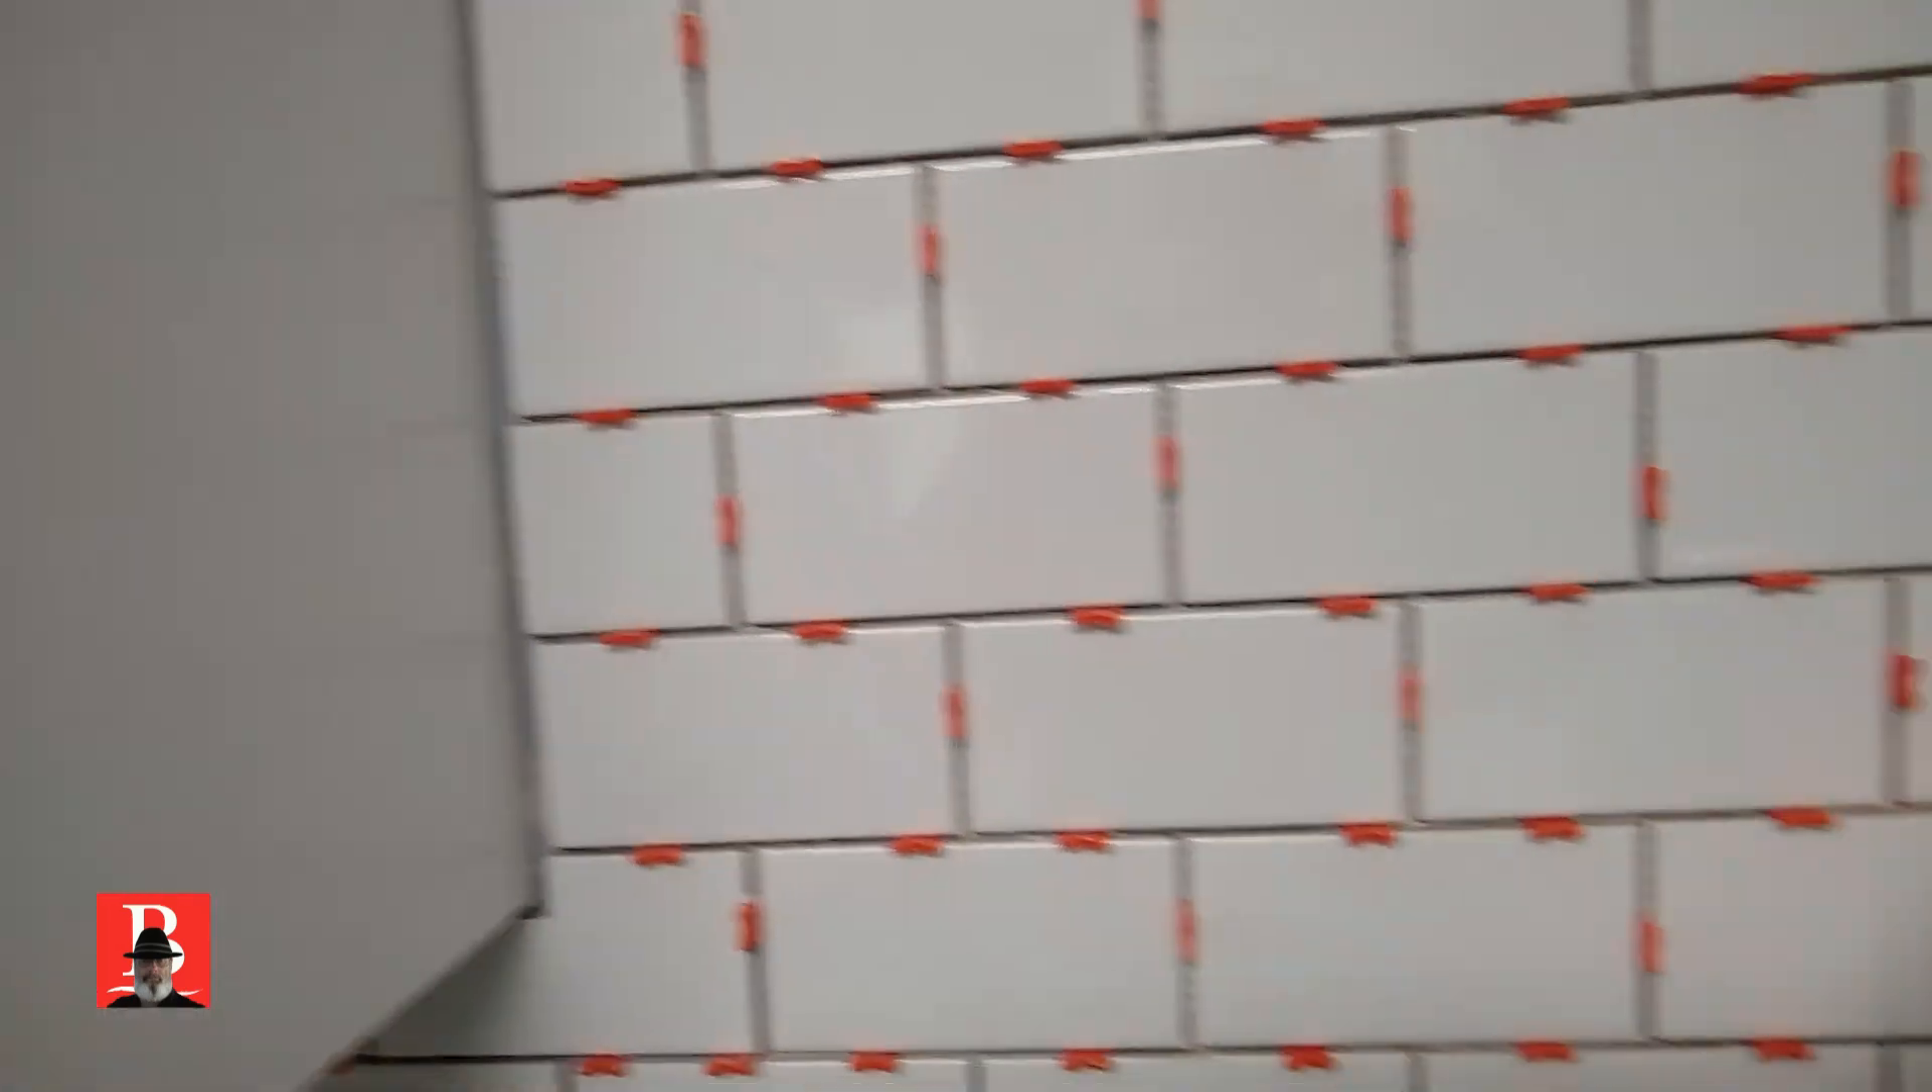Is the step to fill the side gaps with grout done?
No.